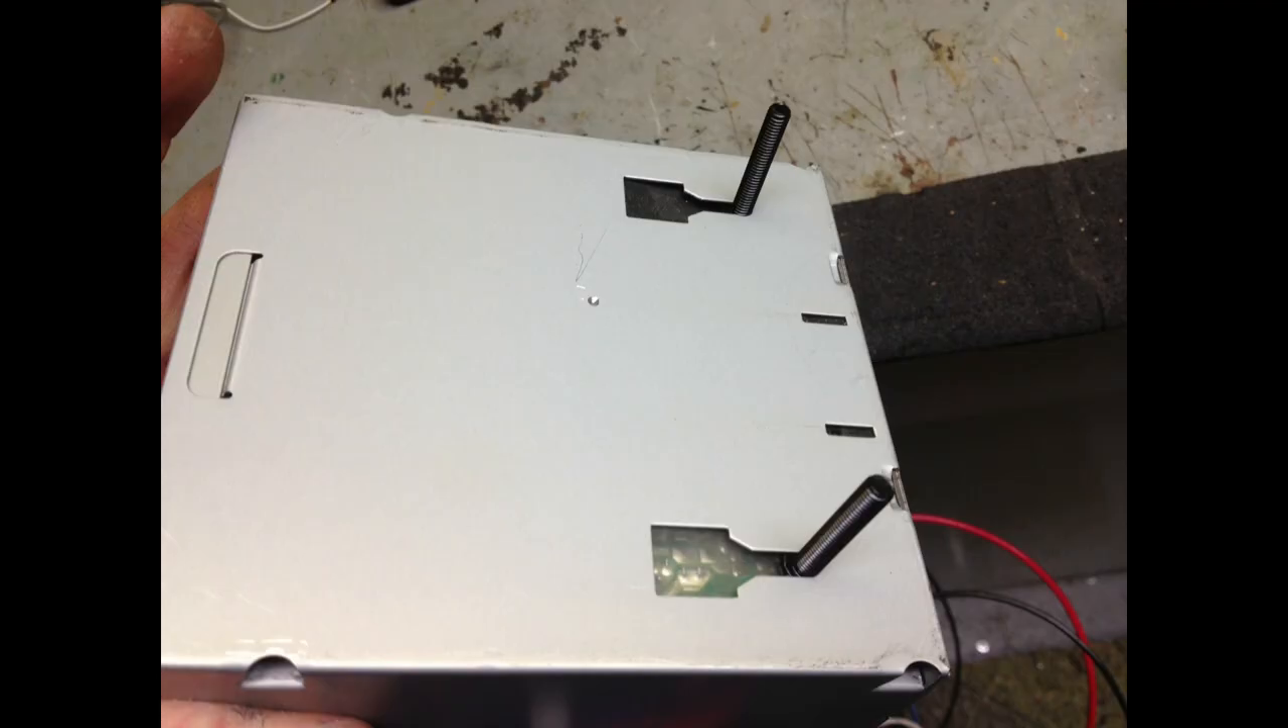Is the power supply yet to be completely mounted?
Yes.